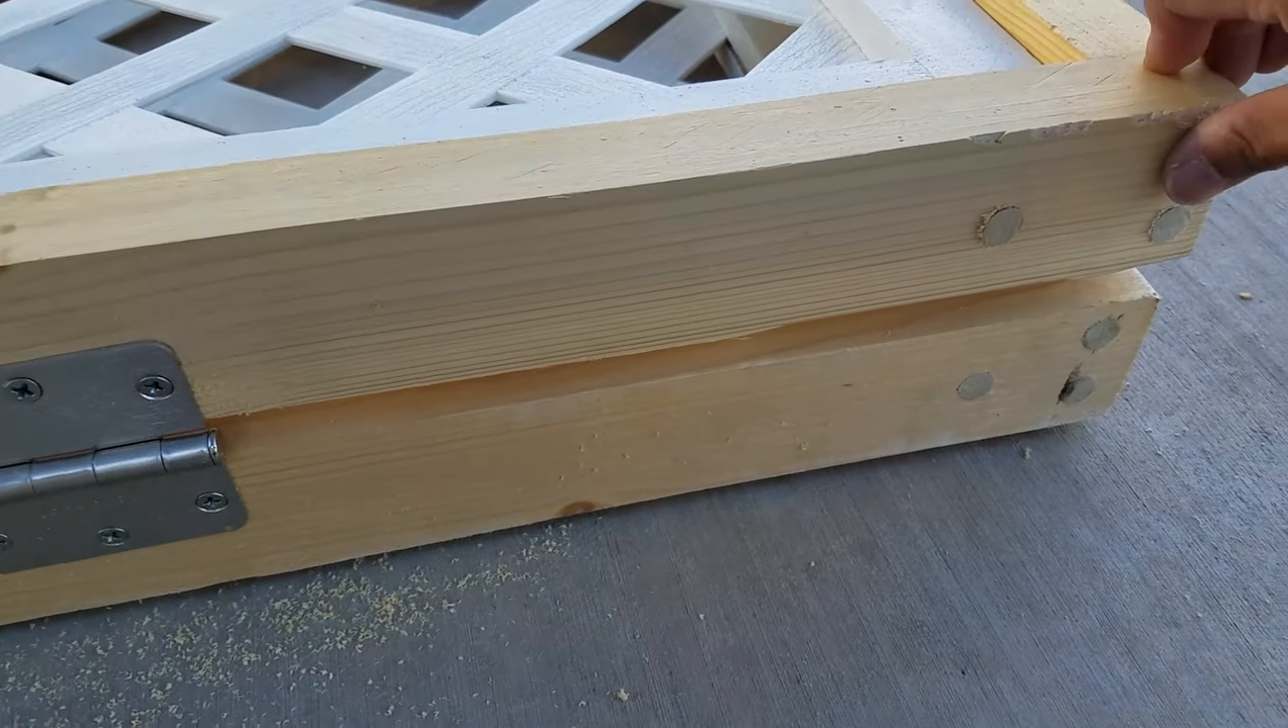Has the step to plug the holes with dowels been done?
Yes.